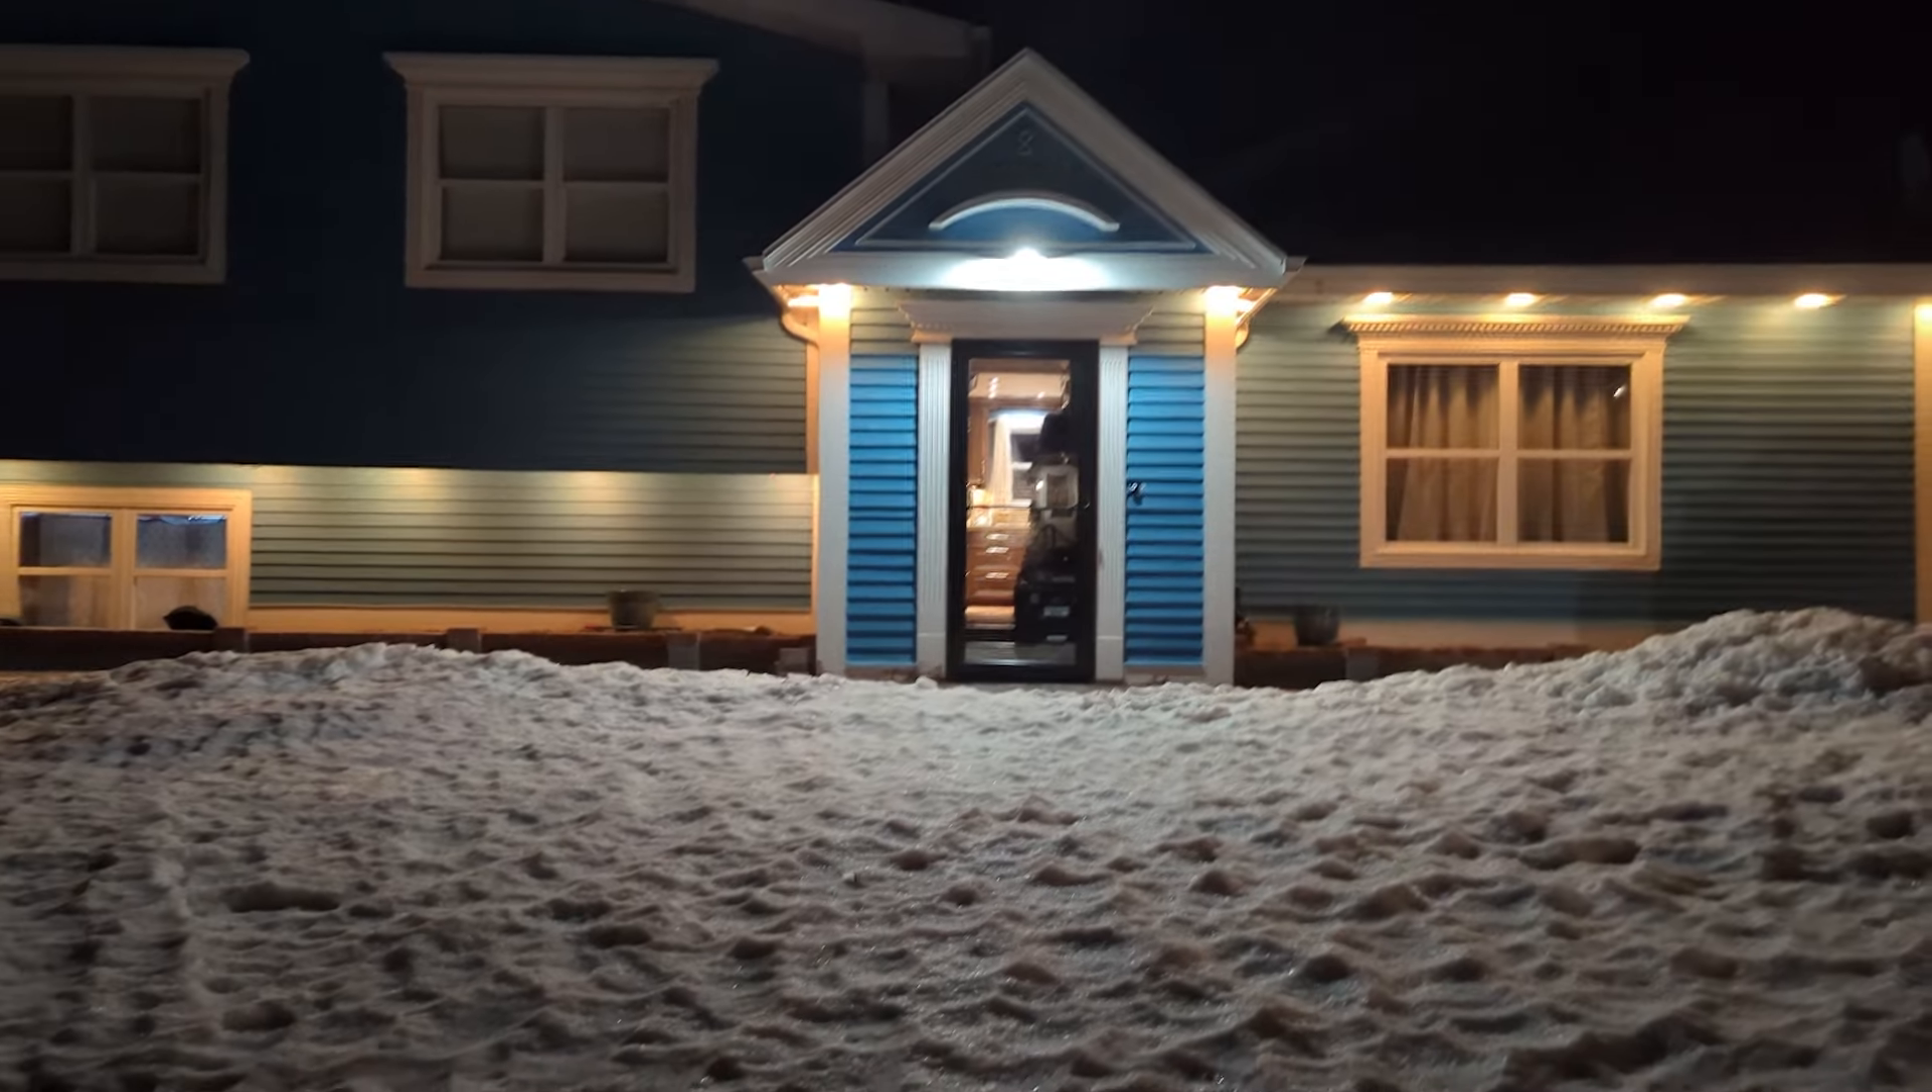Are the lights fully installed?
Yes.